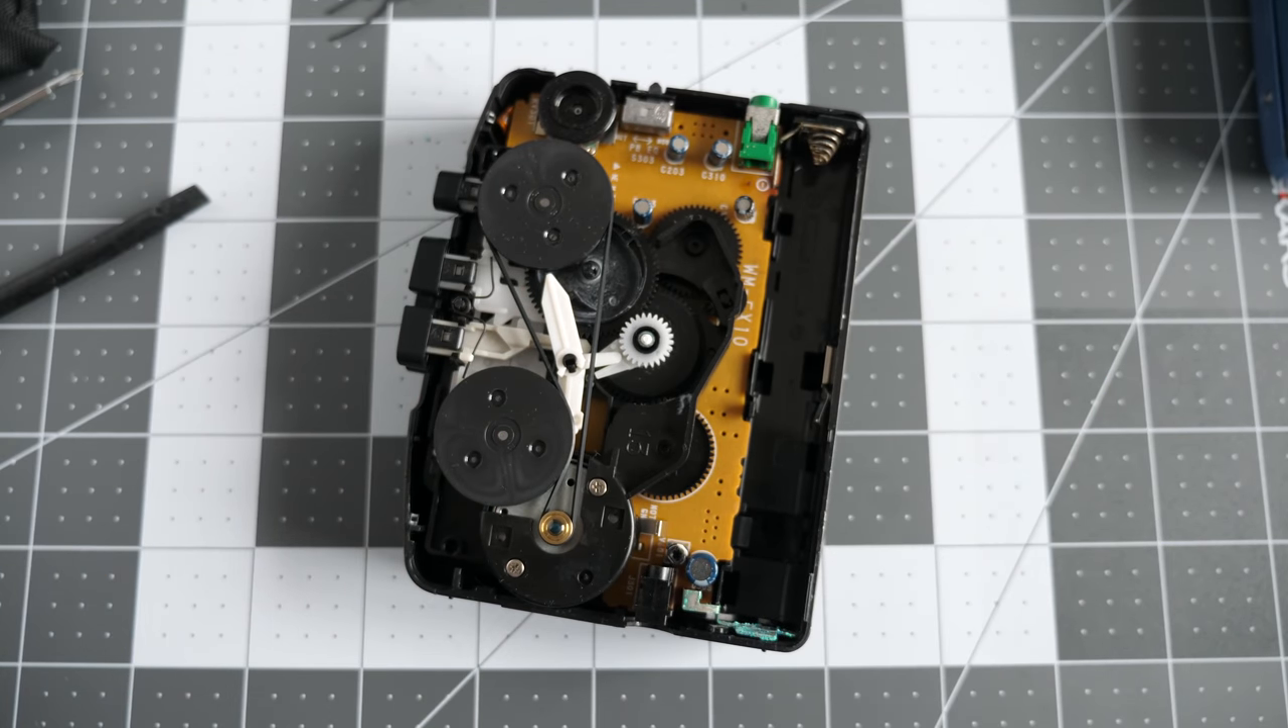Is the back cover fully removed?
Yes.